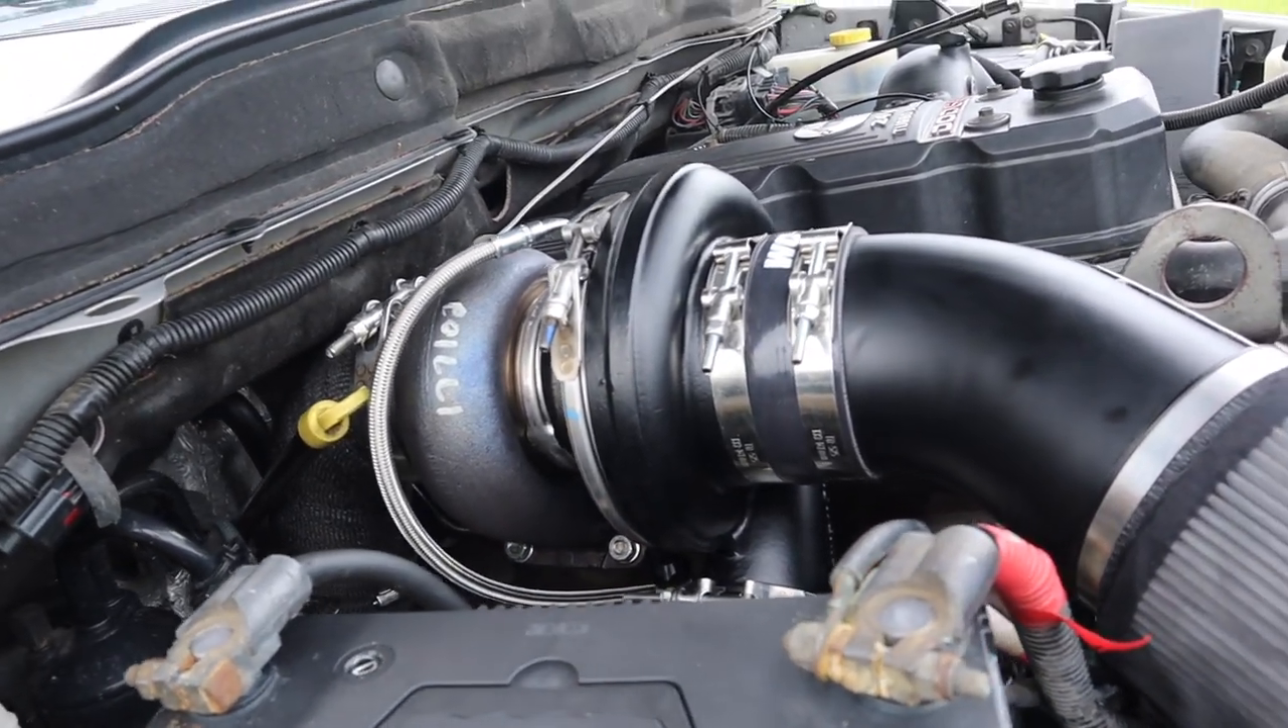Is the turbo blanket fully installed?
No.